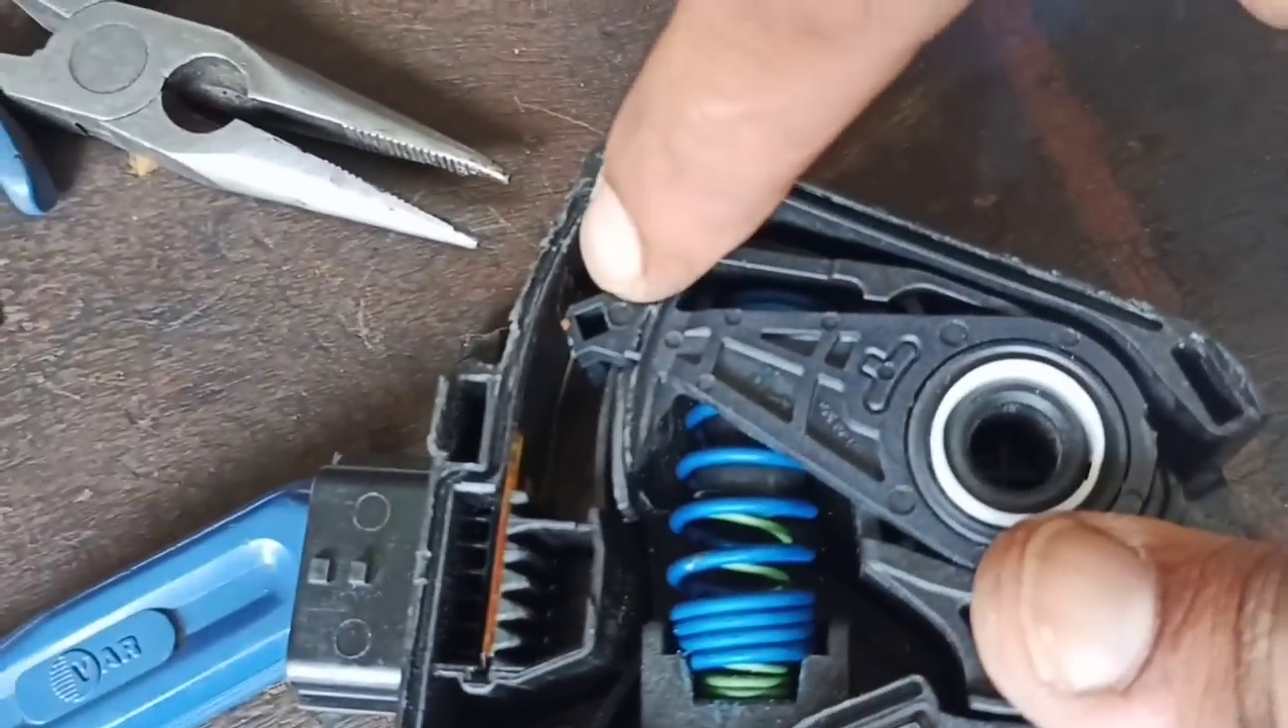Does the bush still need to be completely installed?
No.